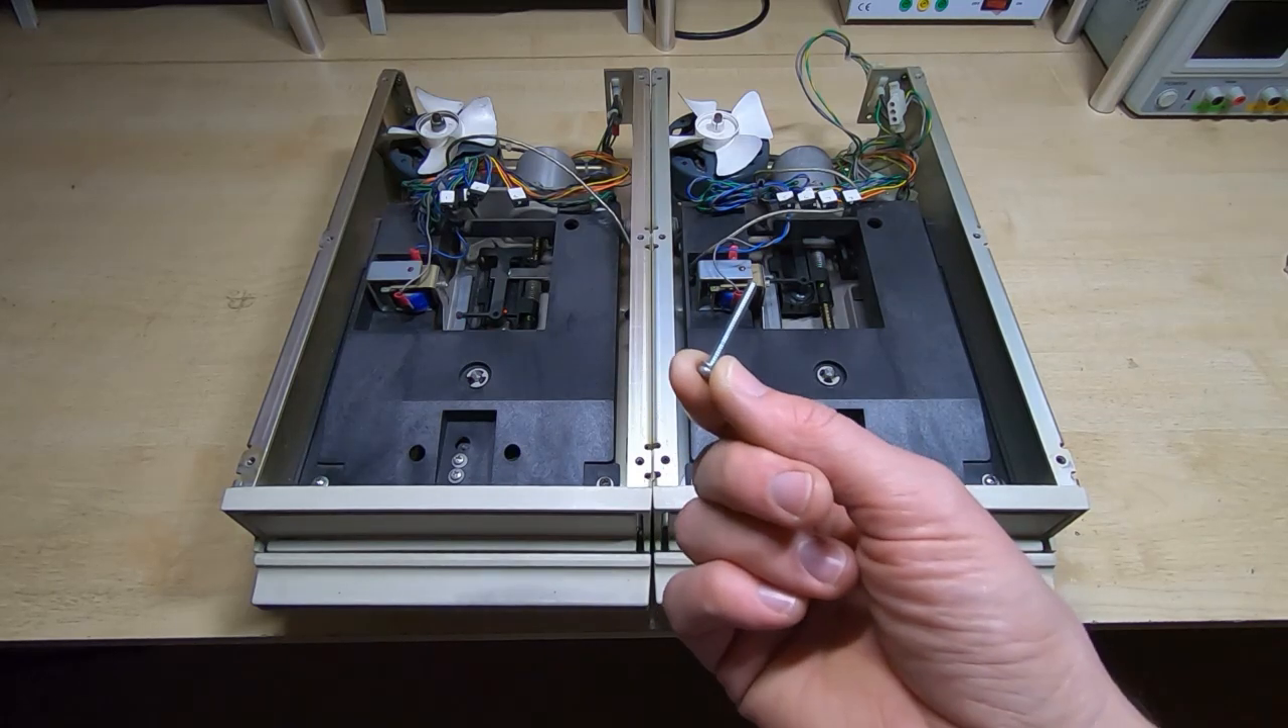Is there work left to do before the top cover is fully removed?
No.